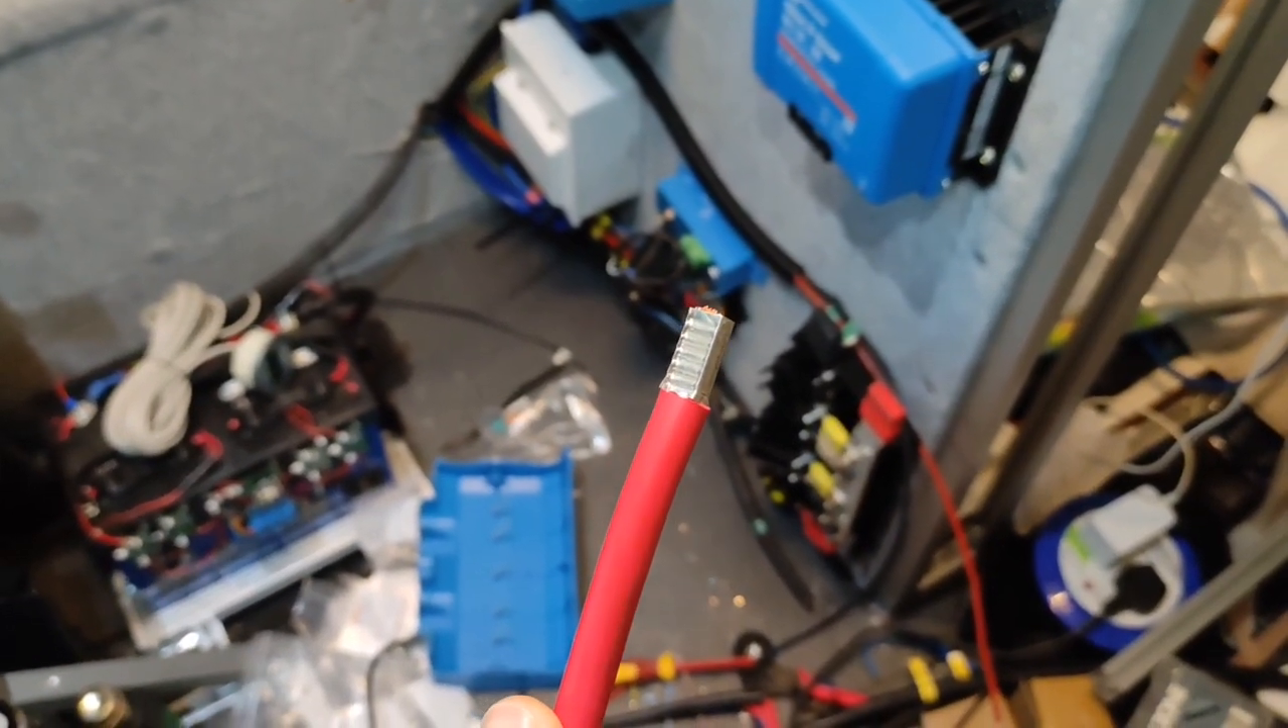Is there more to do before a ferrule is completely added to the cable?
No.